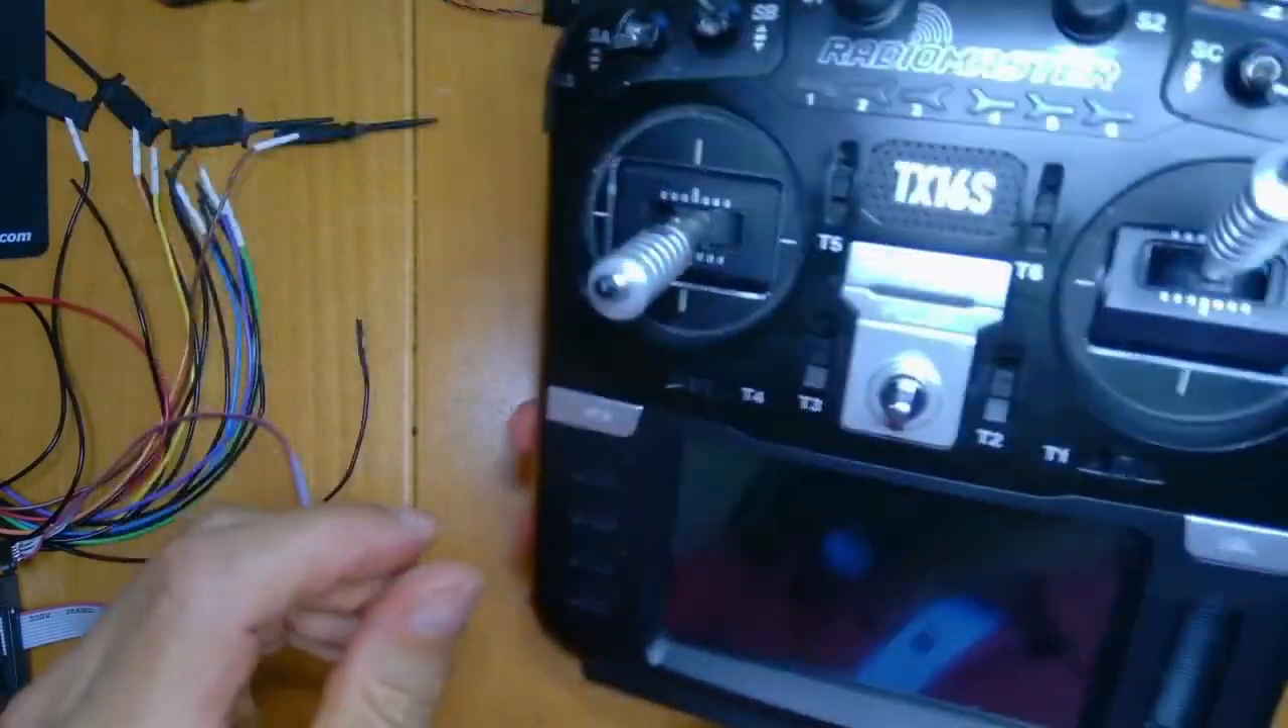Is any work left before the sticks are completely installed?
No.